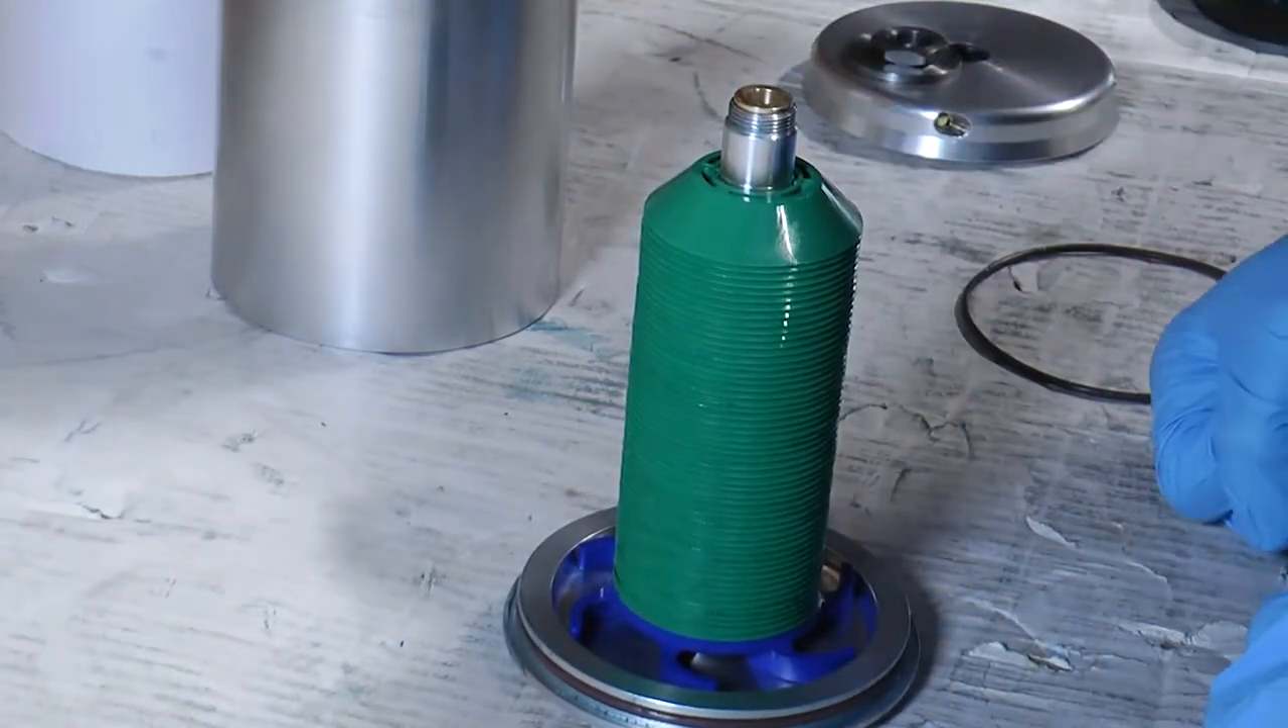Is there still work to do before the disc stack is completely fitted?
No.